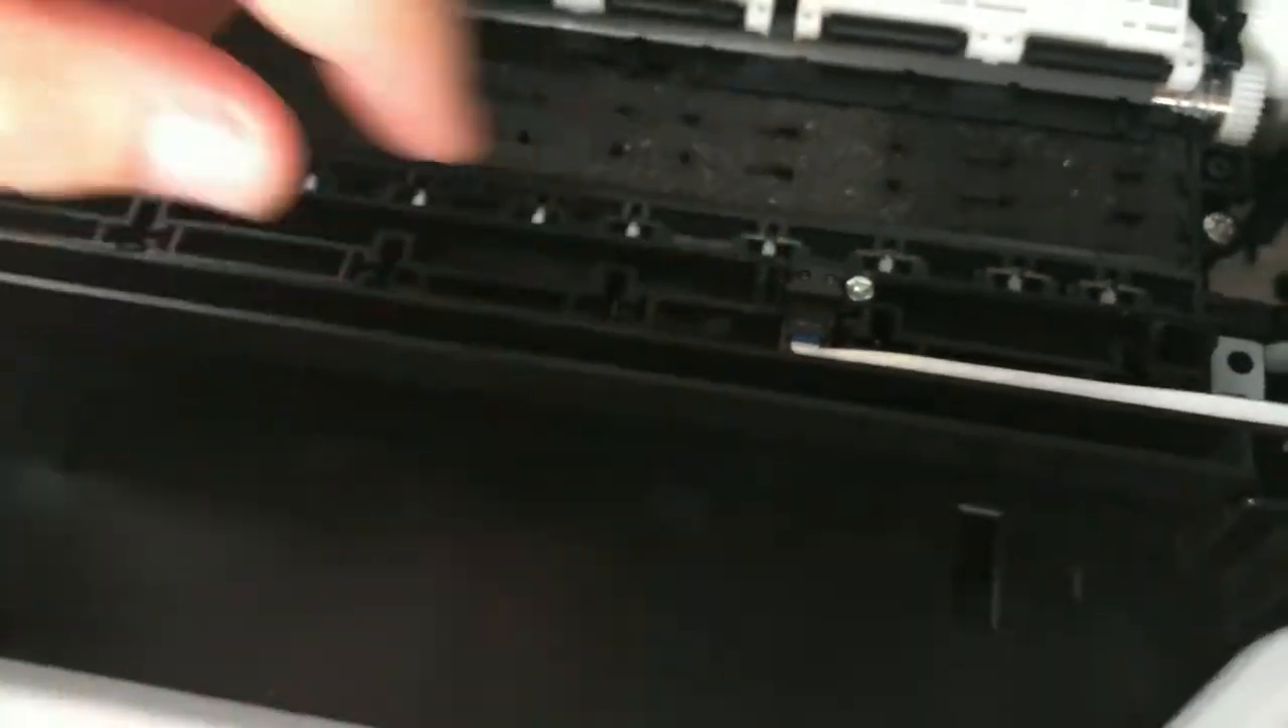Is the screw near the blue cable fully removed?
No.